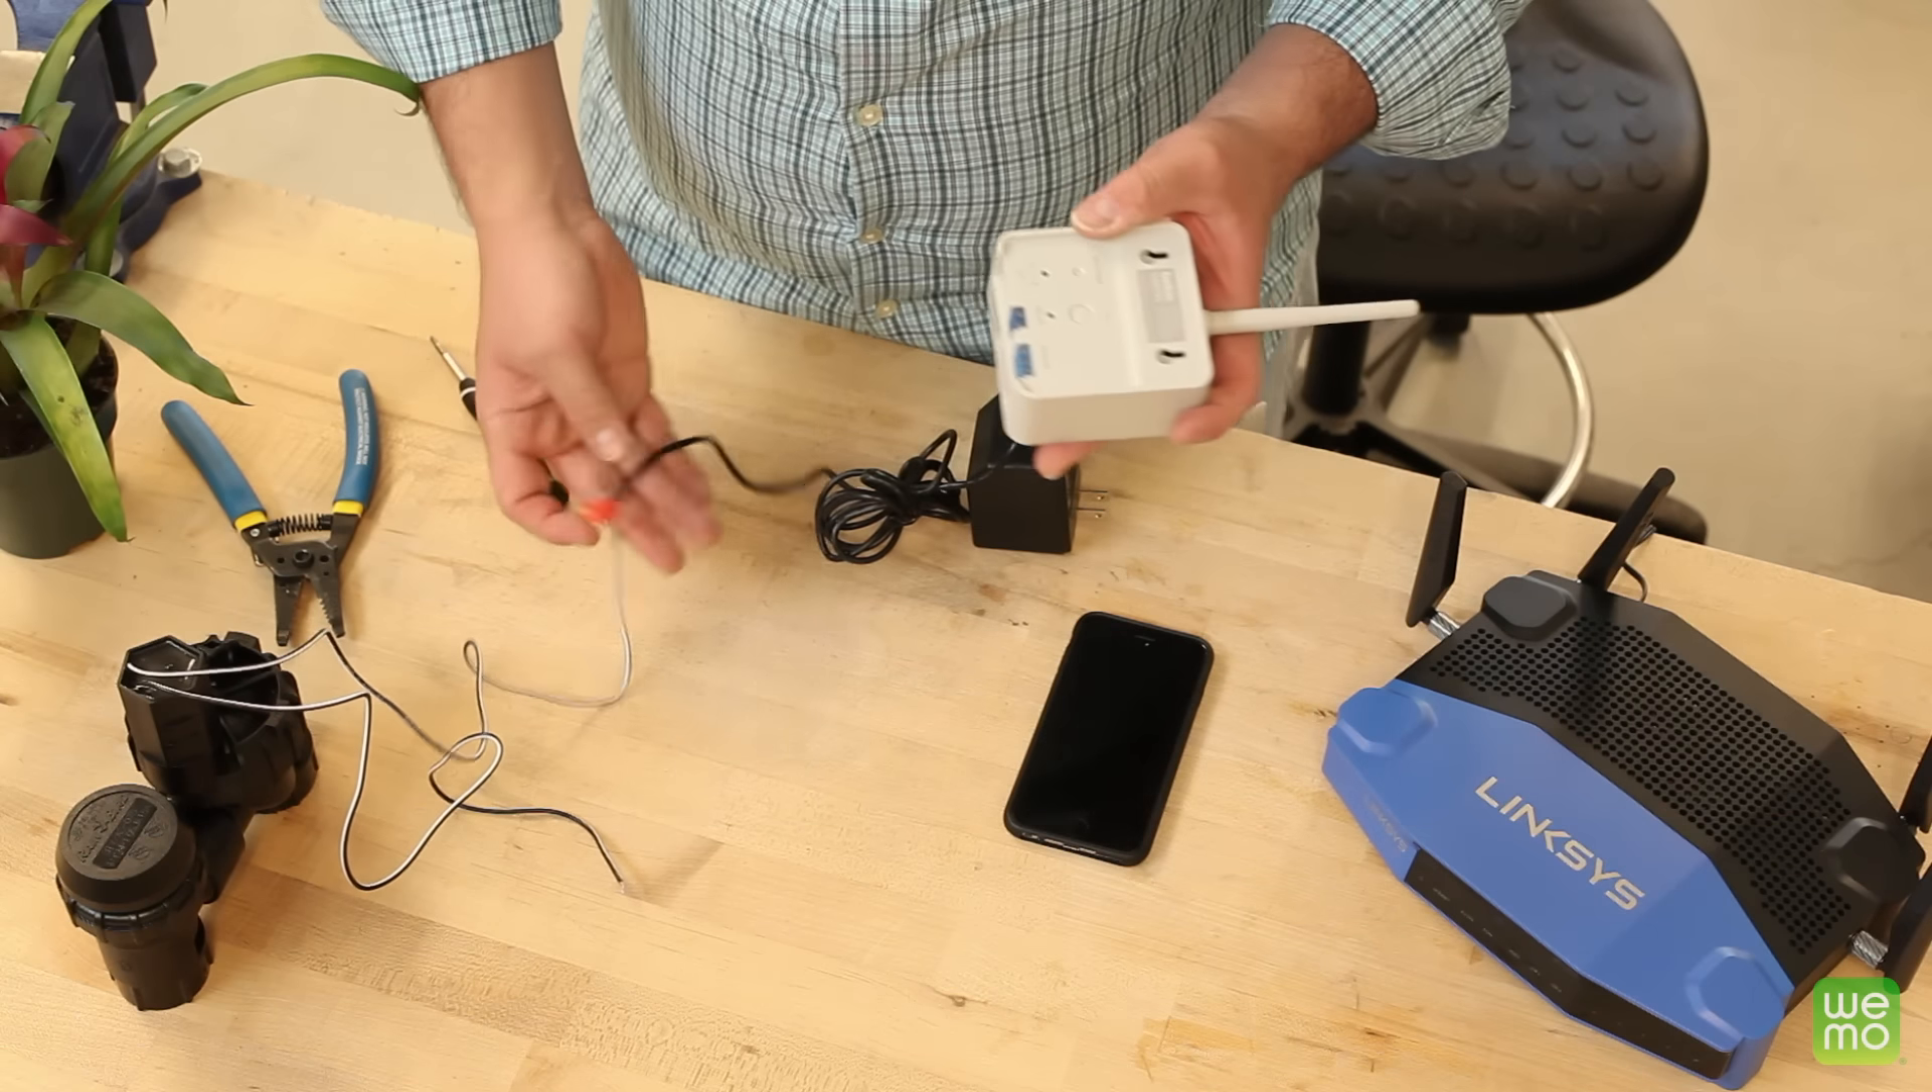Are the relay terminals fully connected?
No.